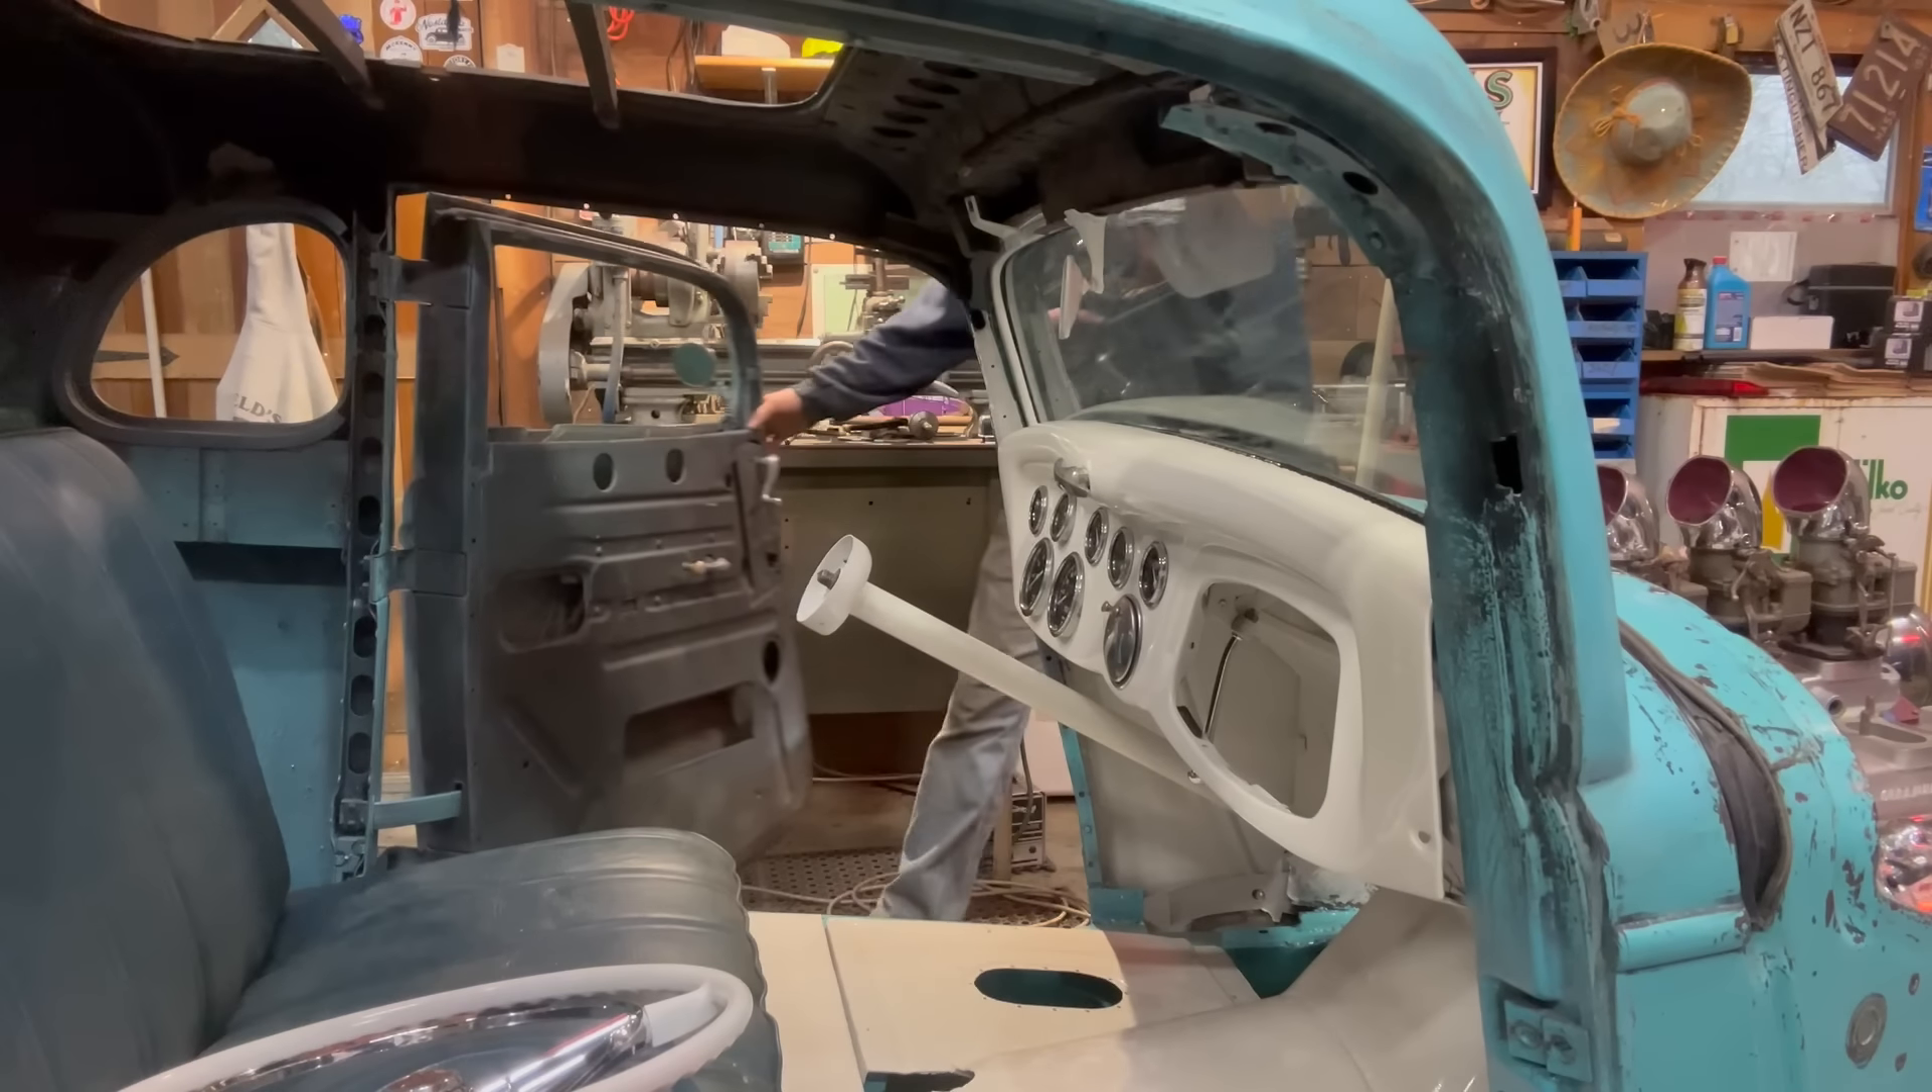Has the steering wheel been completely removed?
Yes.